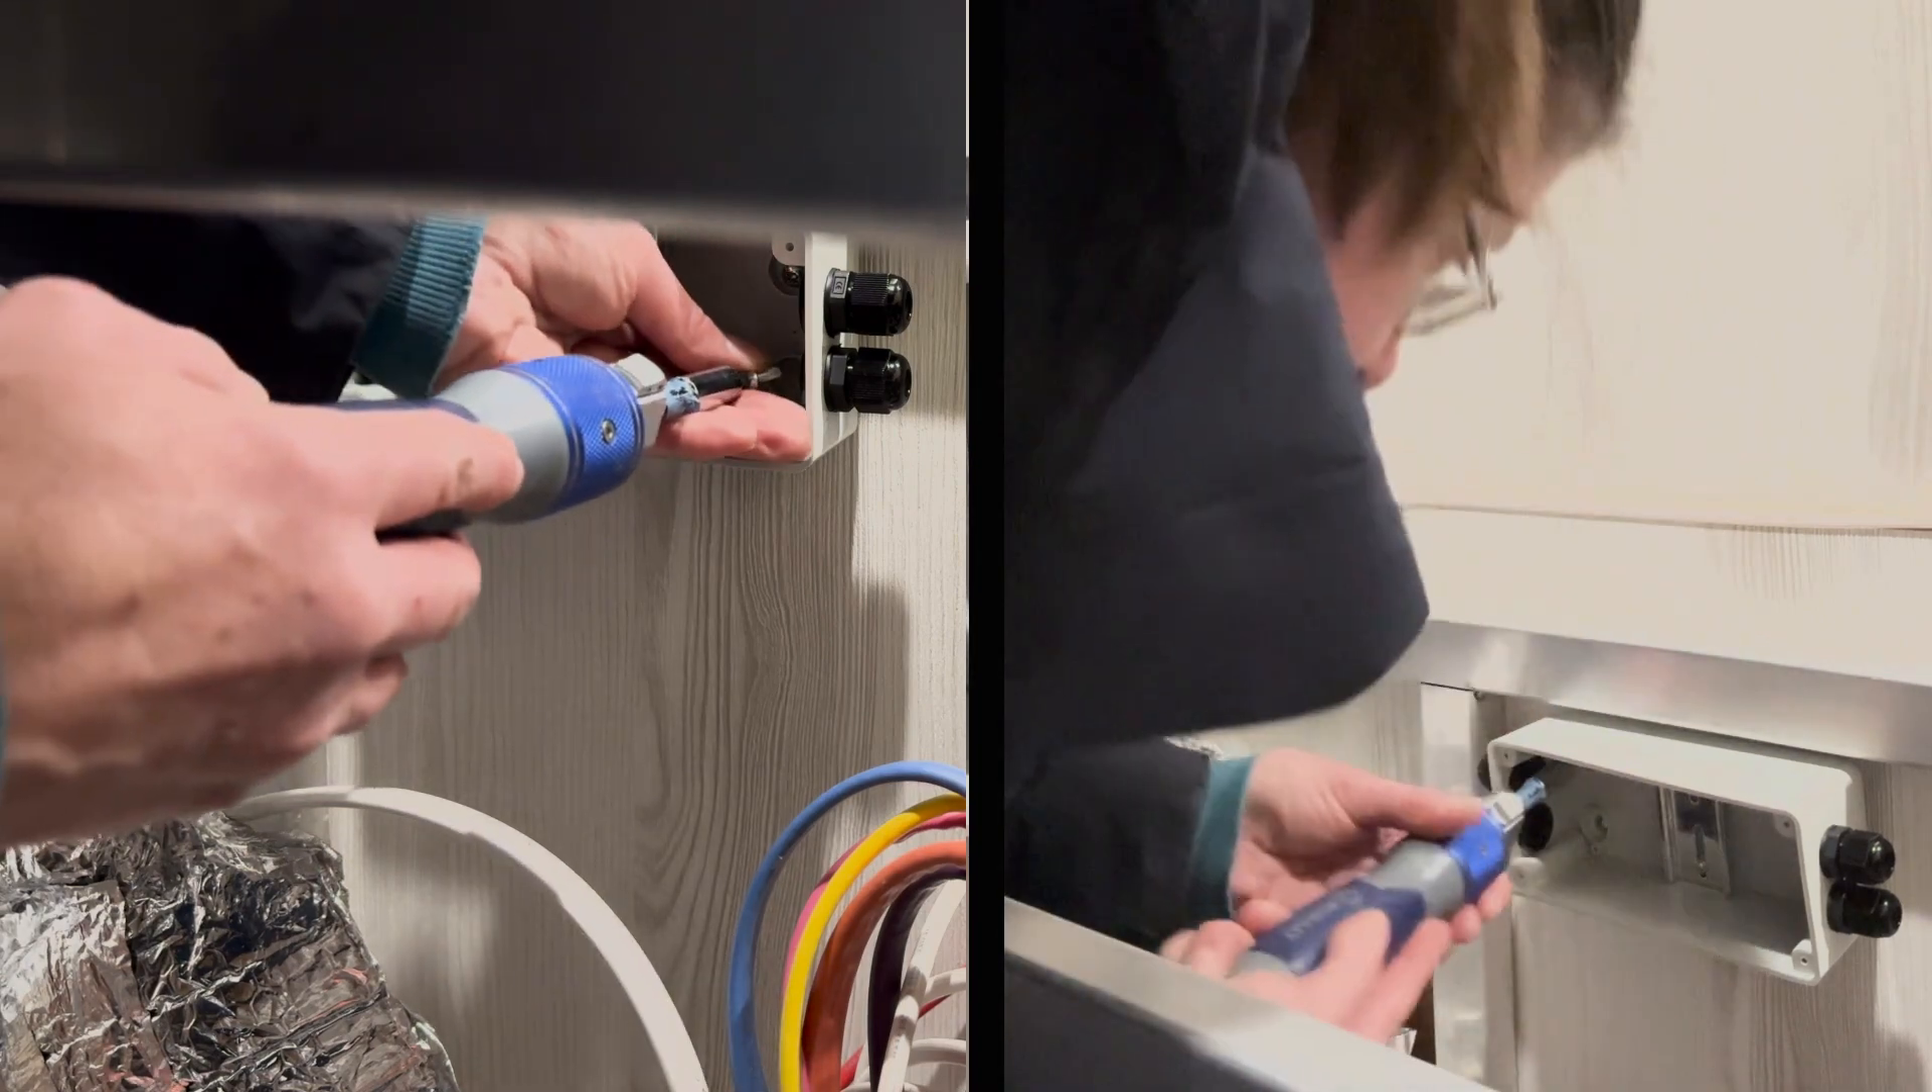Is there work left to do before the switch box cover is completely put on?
Yes.